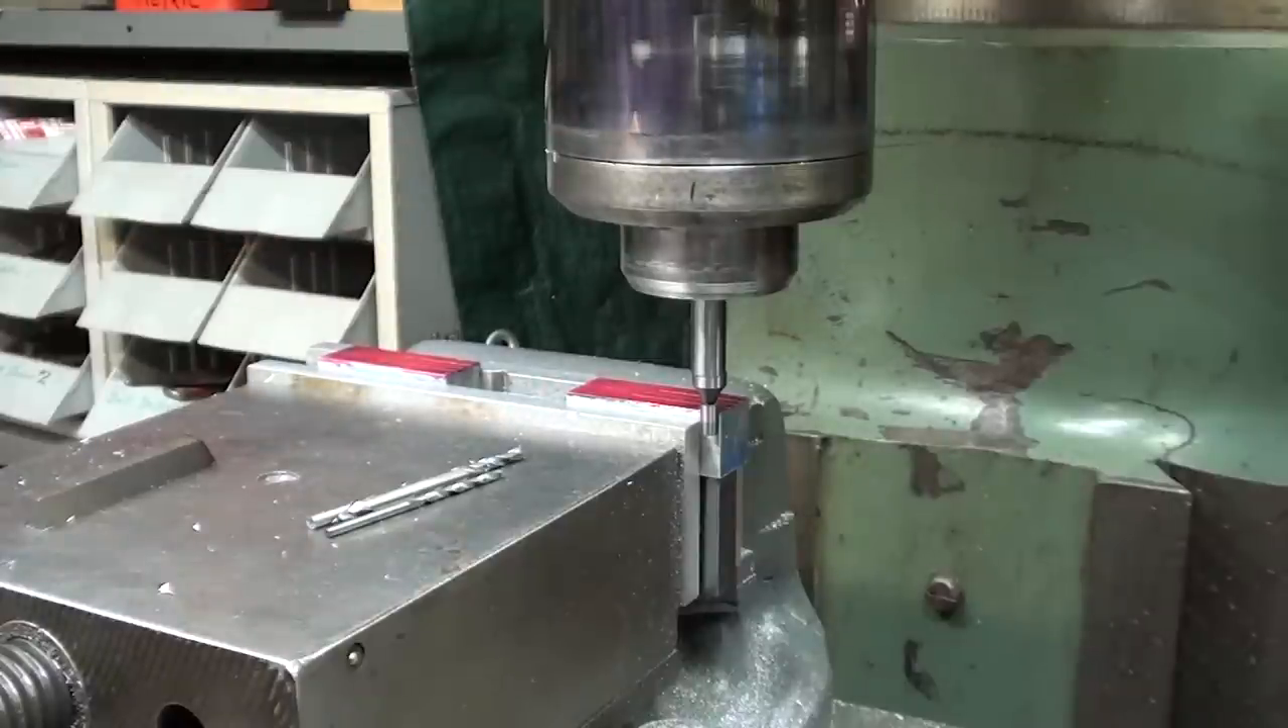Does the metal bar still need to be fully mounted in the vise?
No.